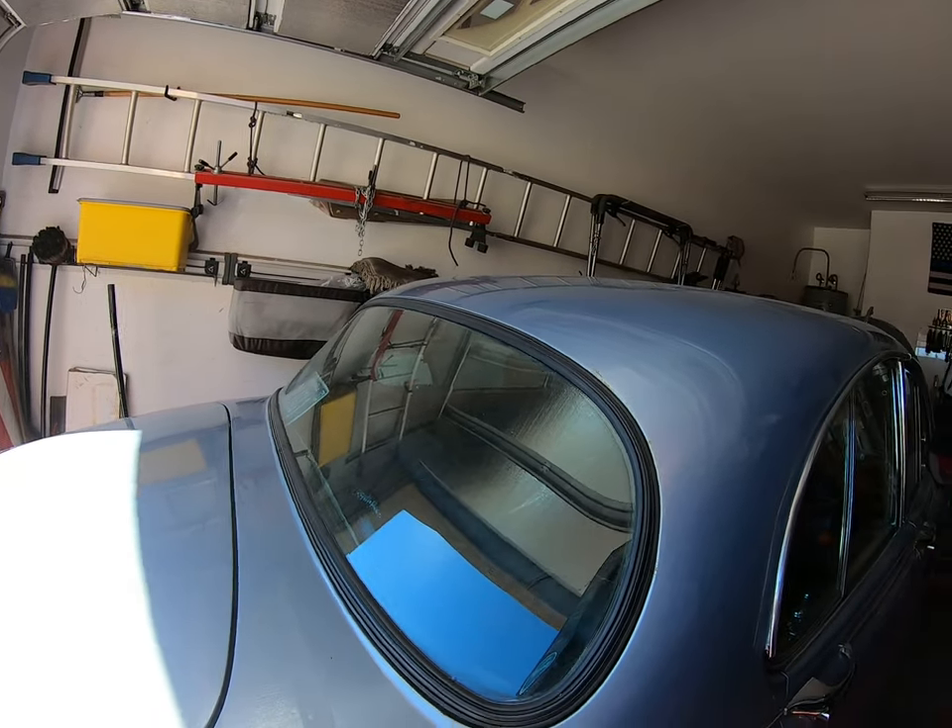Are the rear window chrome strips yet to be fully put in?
Yes.